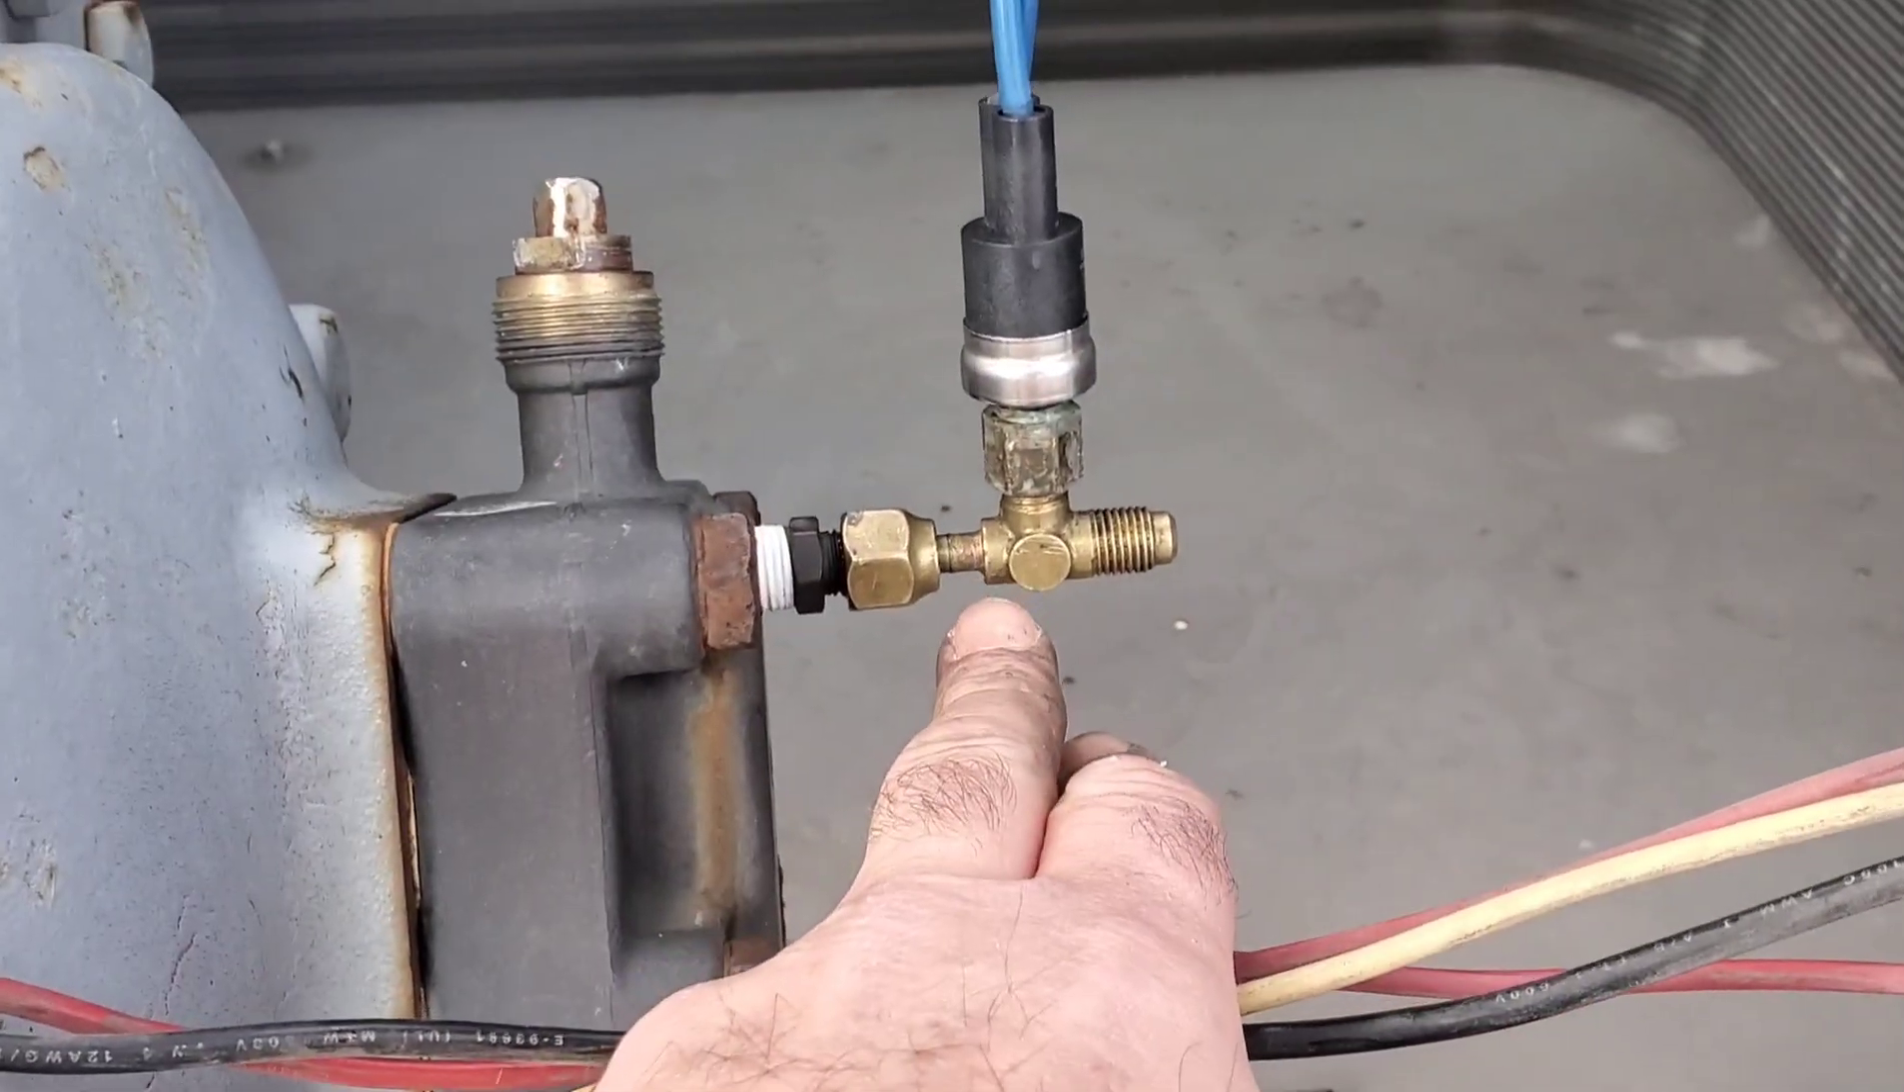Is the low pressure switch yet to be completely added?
No.